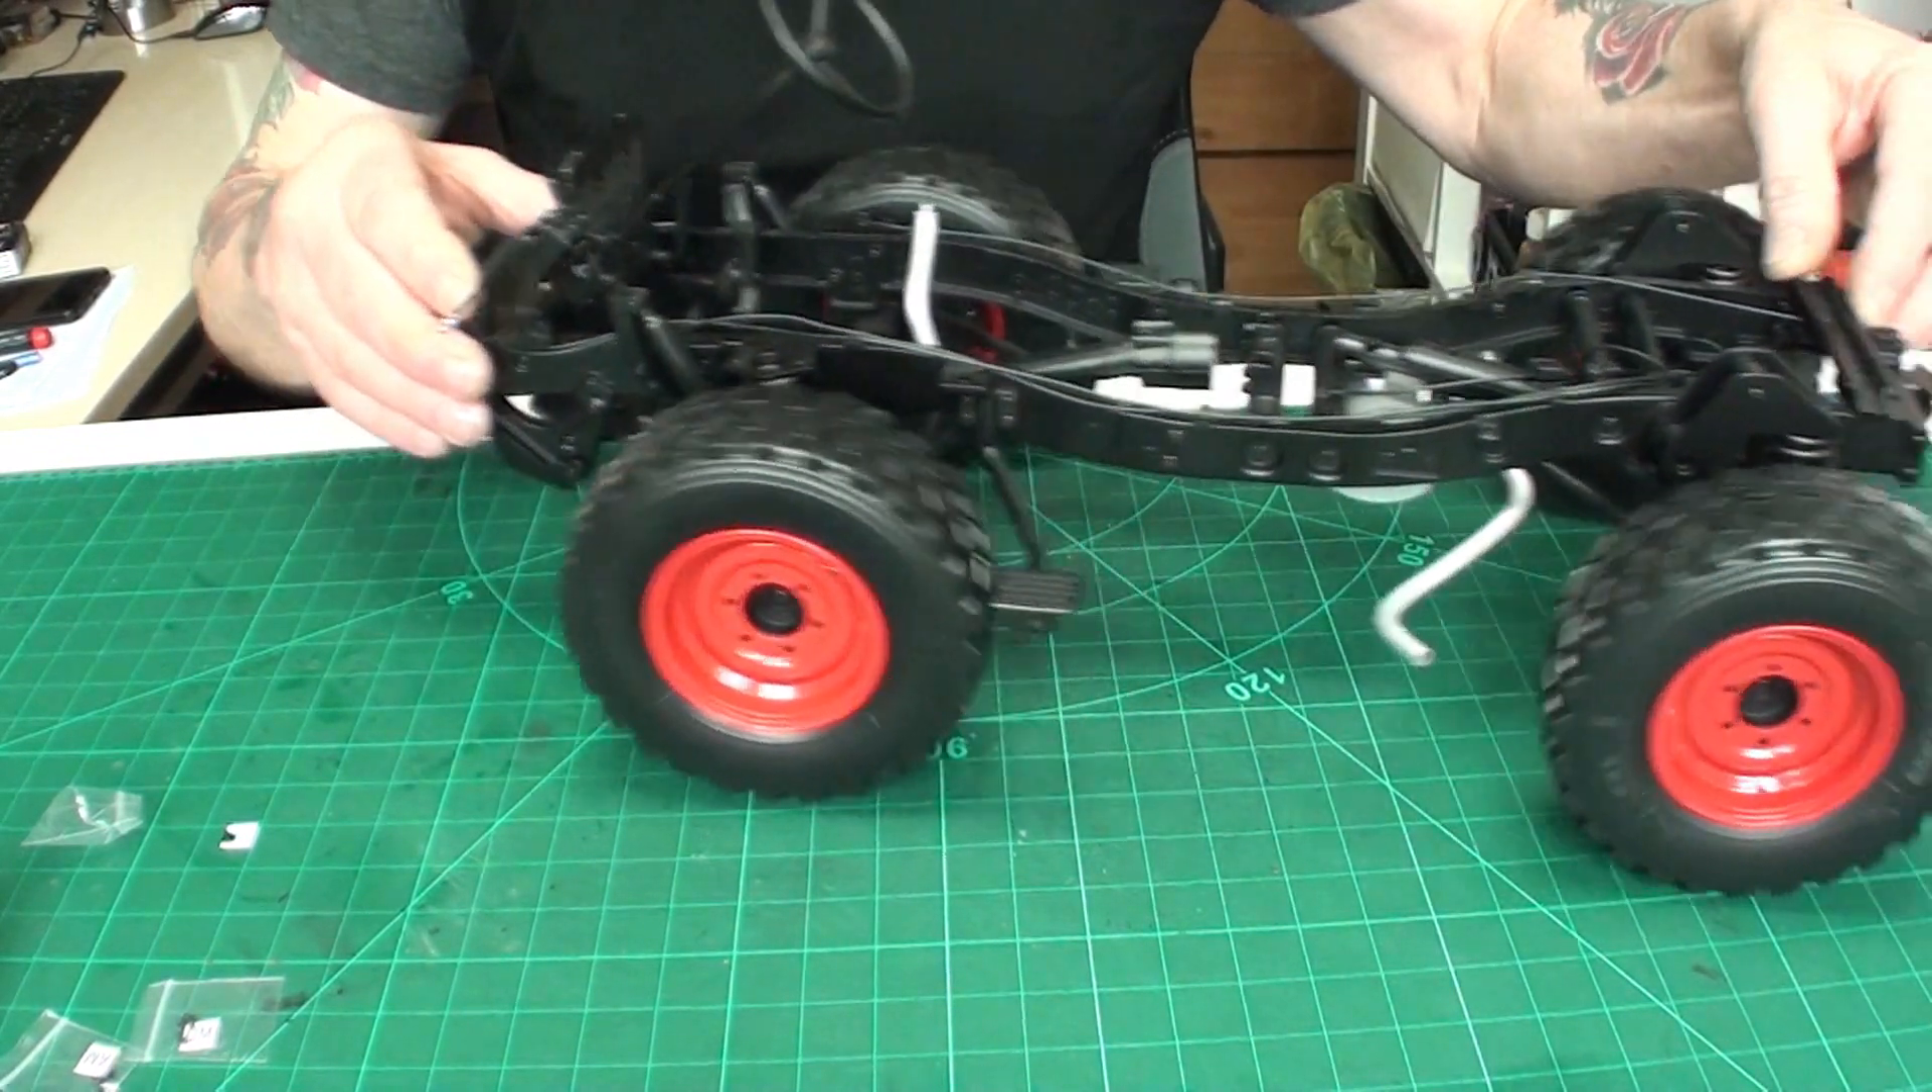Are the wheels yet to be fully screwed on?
No.